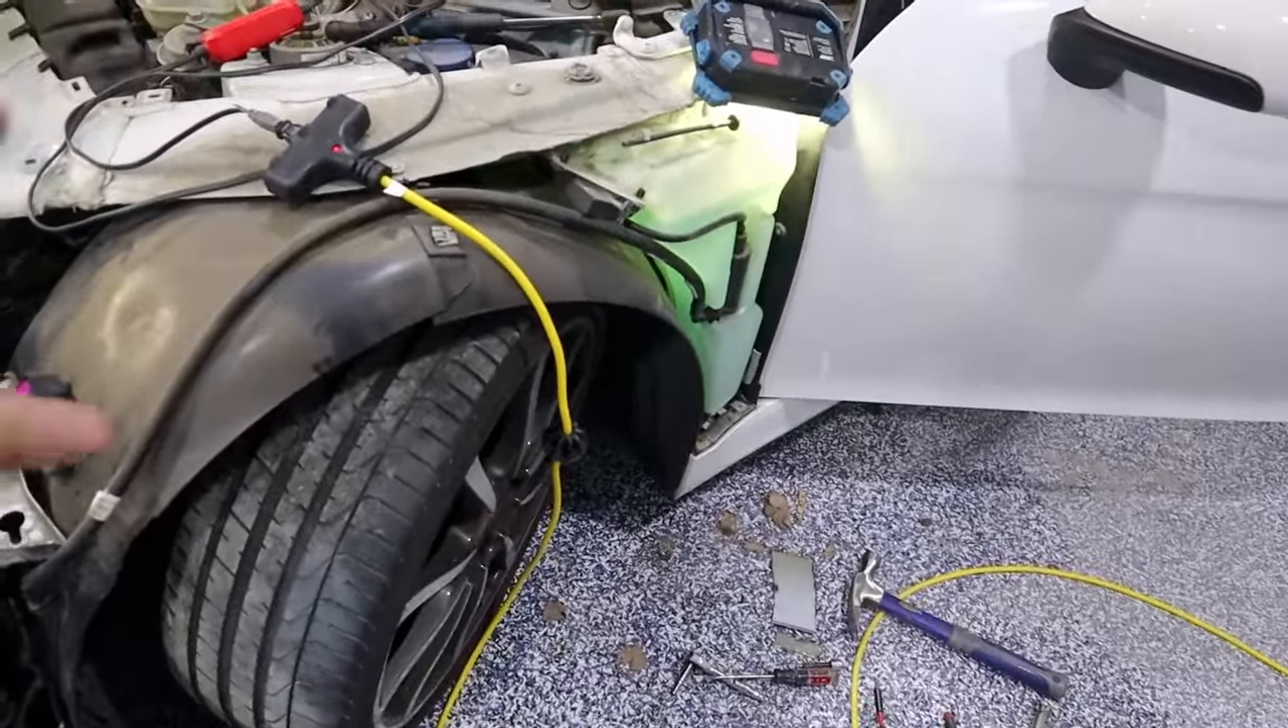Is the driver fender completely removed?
Yes.